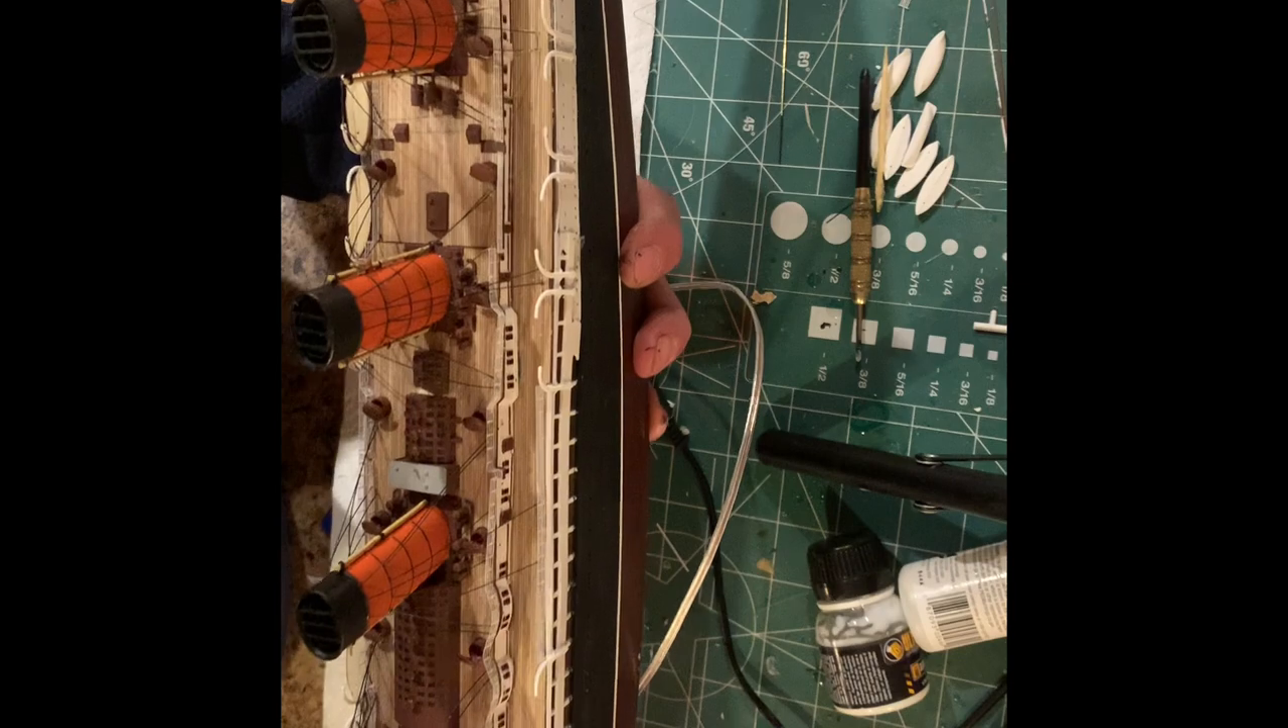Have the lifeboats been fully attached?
No.